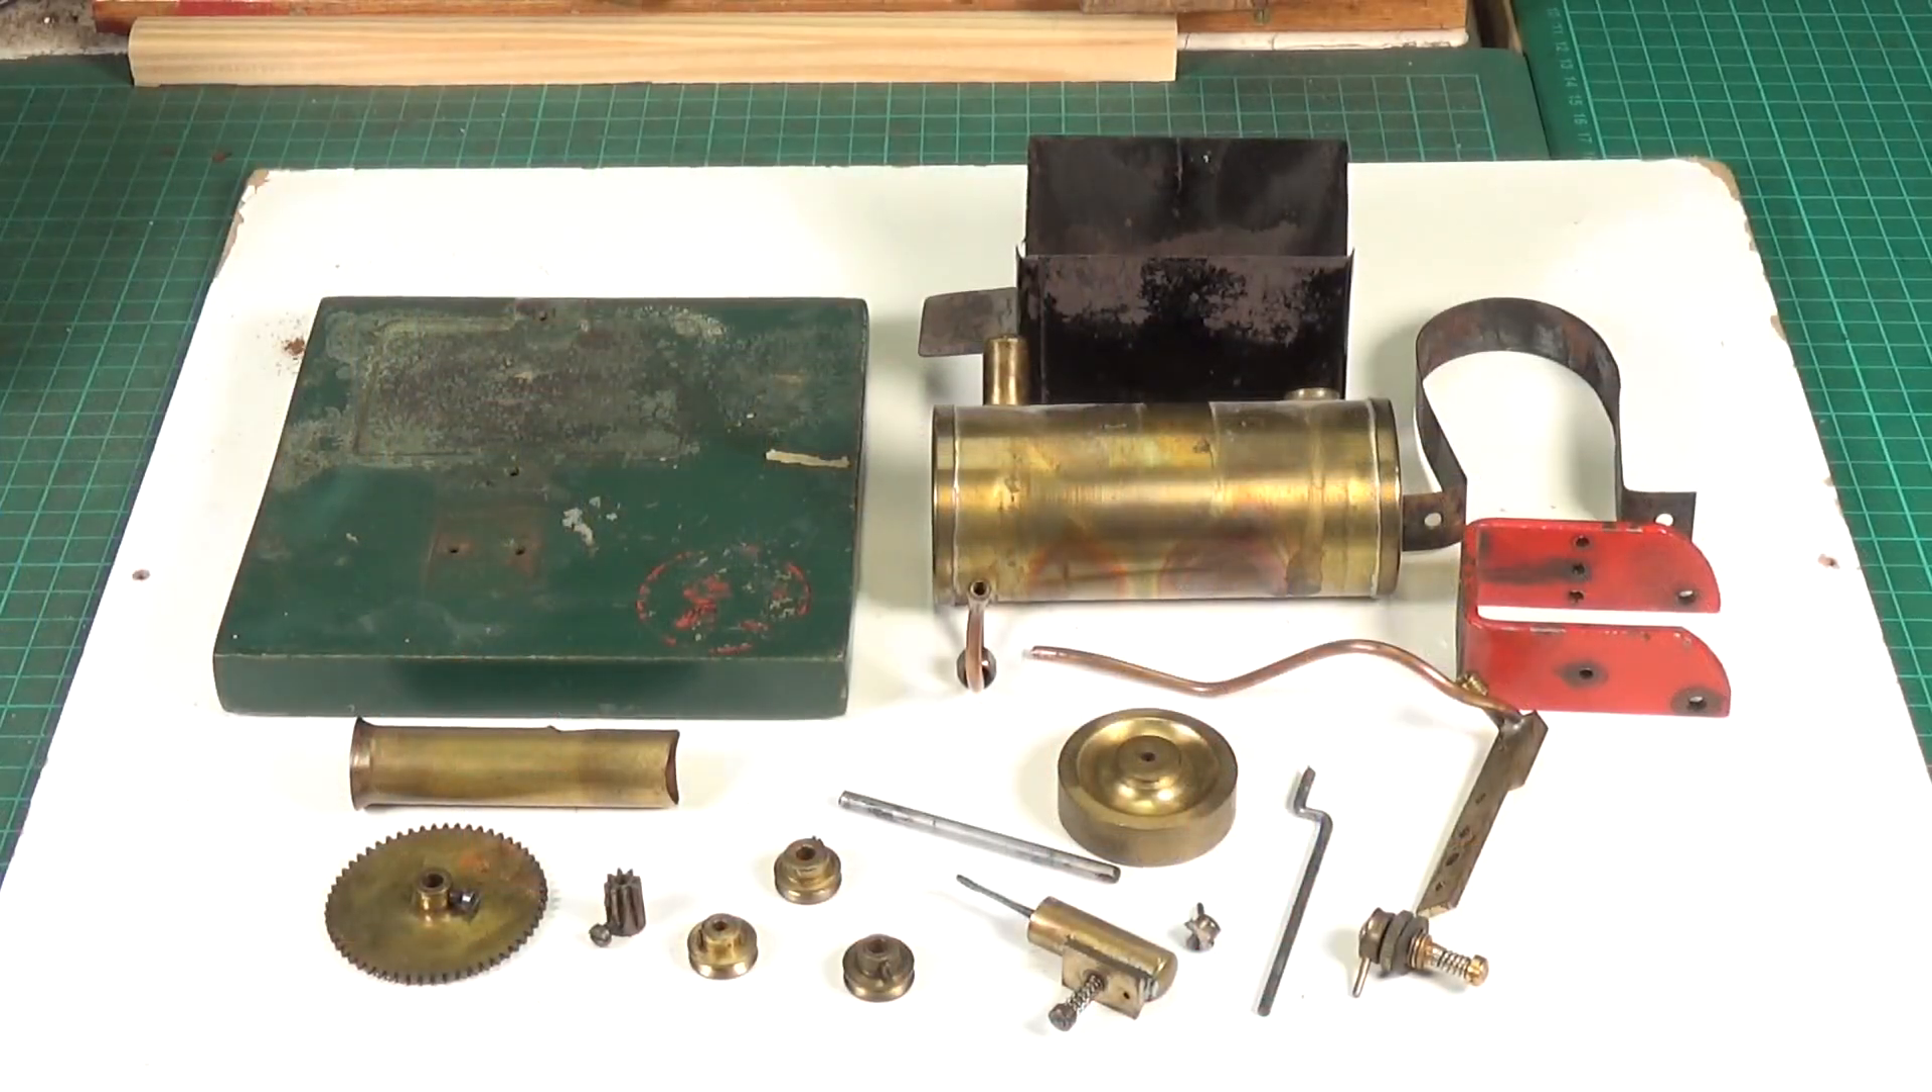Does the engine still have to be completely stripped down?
No.